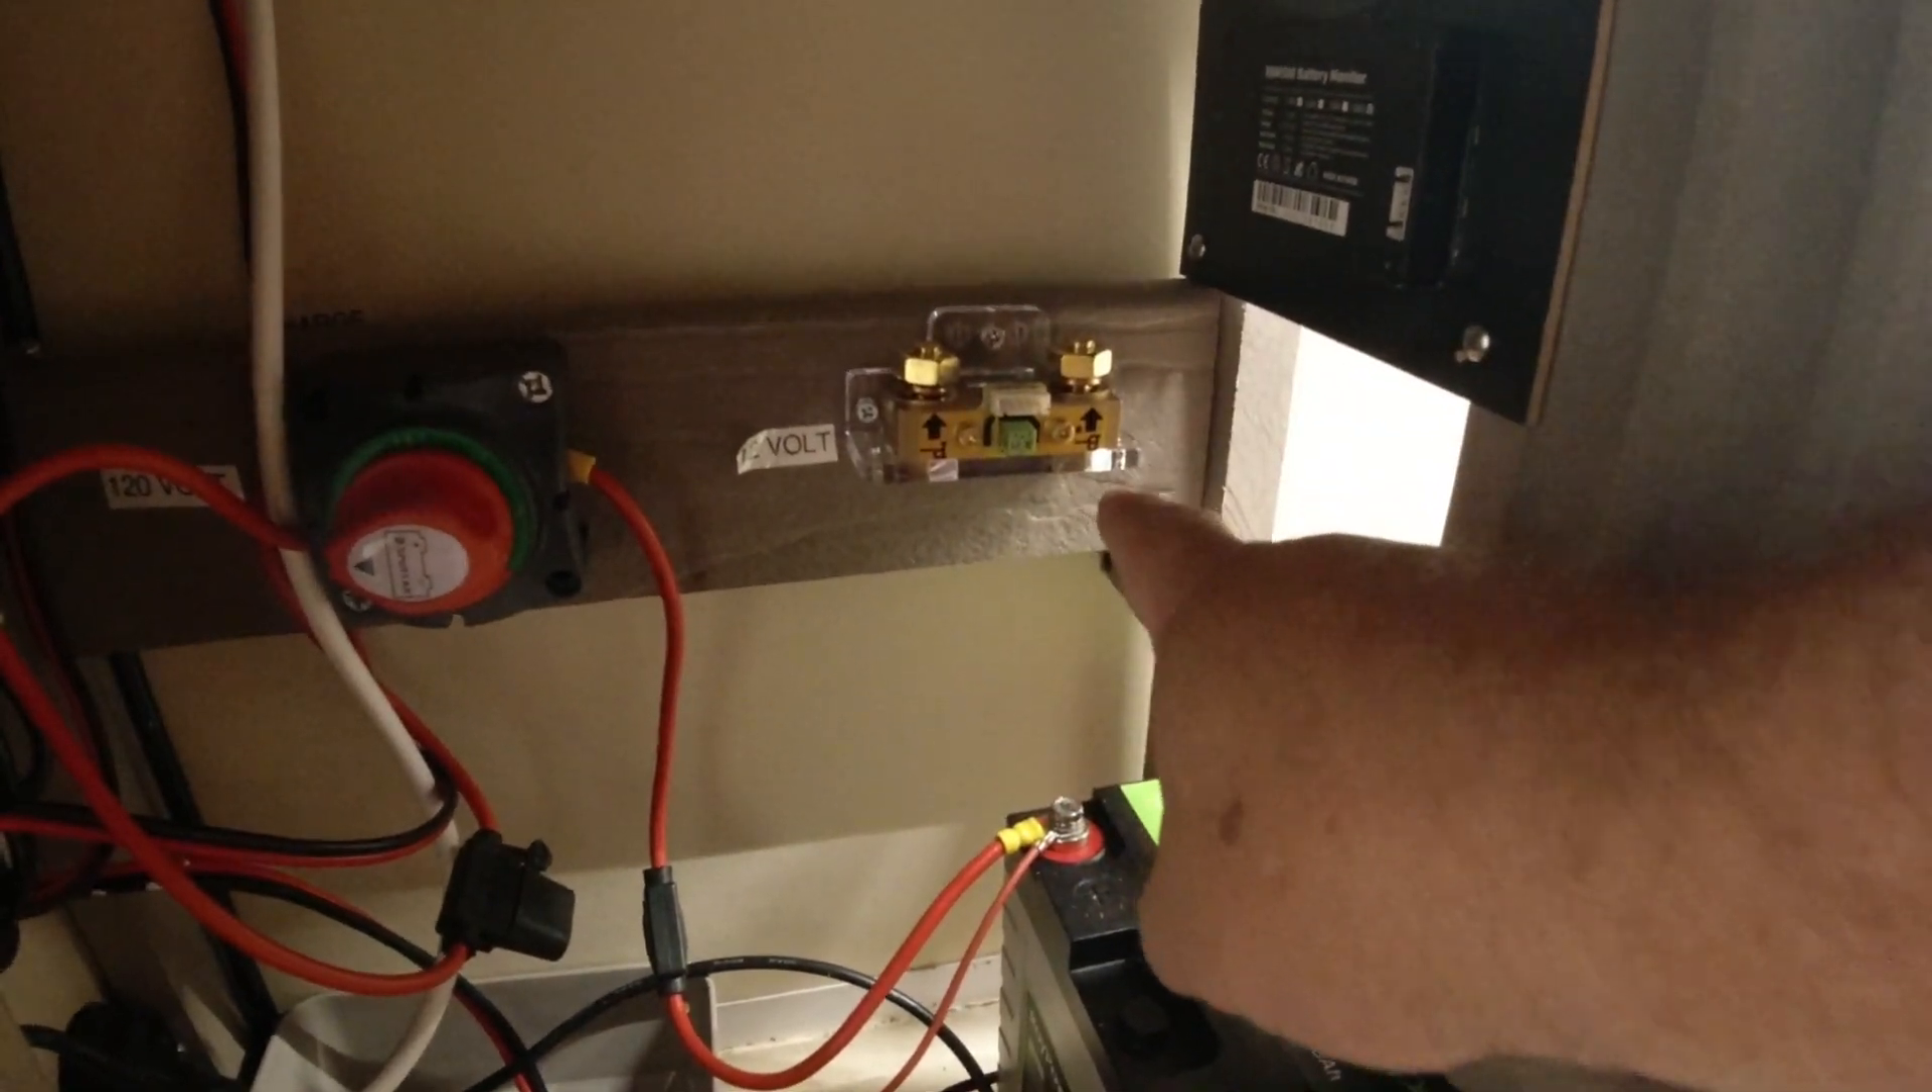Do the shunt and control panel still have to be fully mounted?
No.